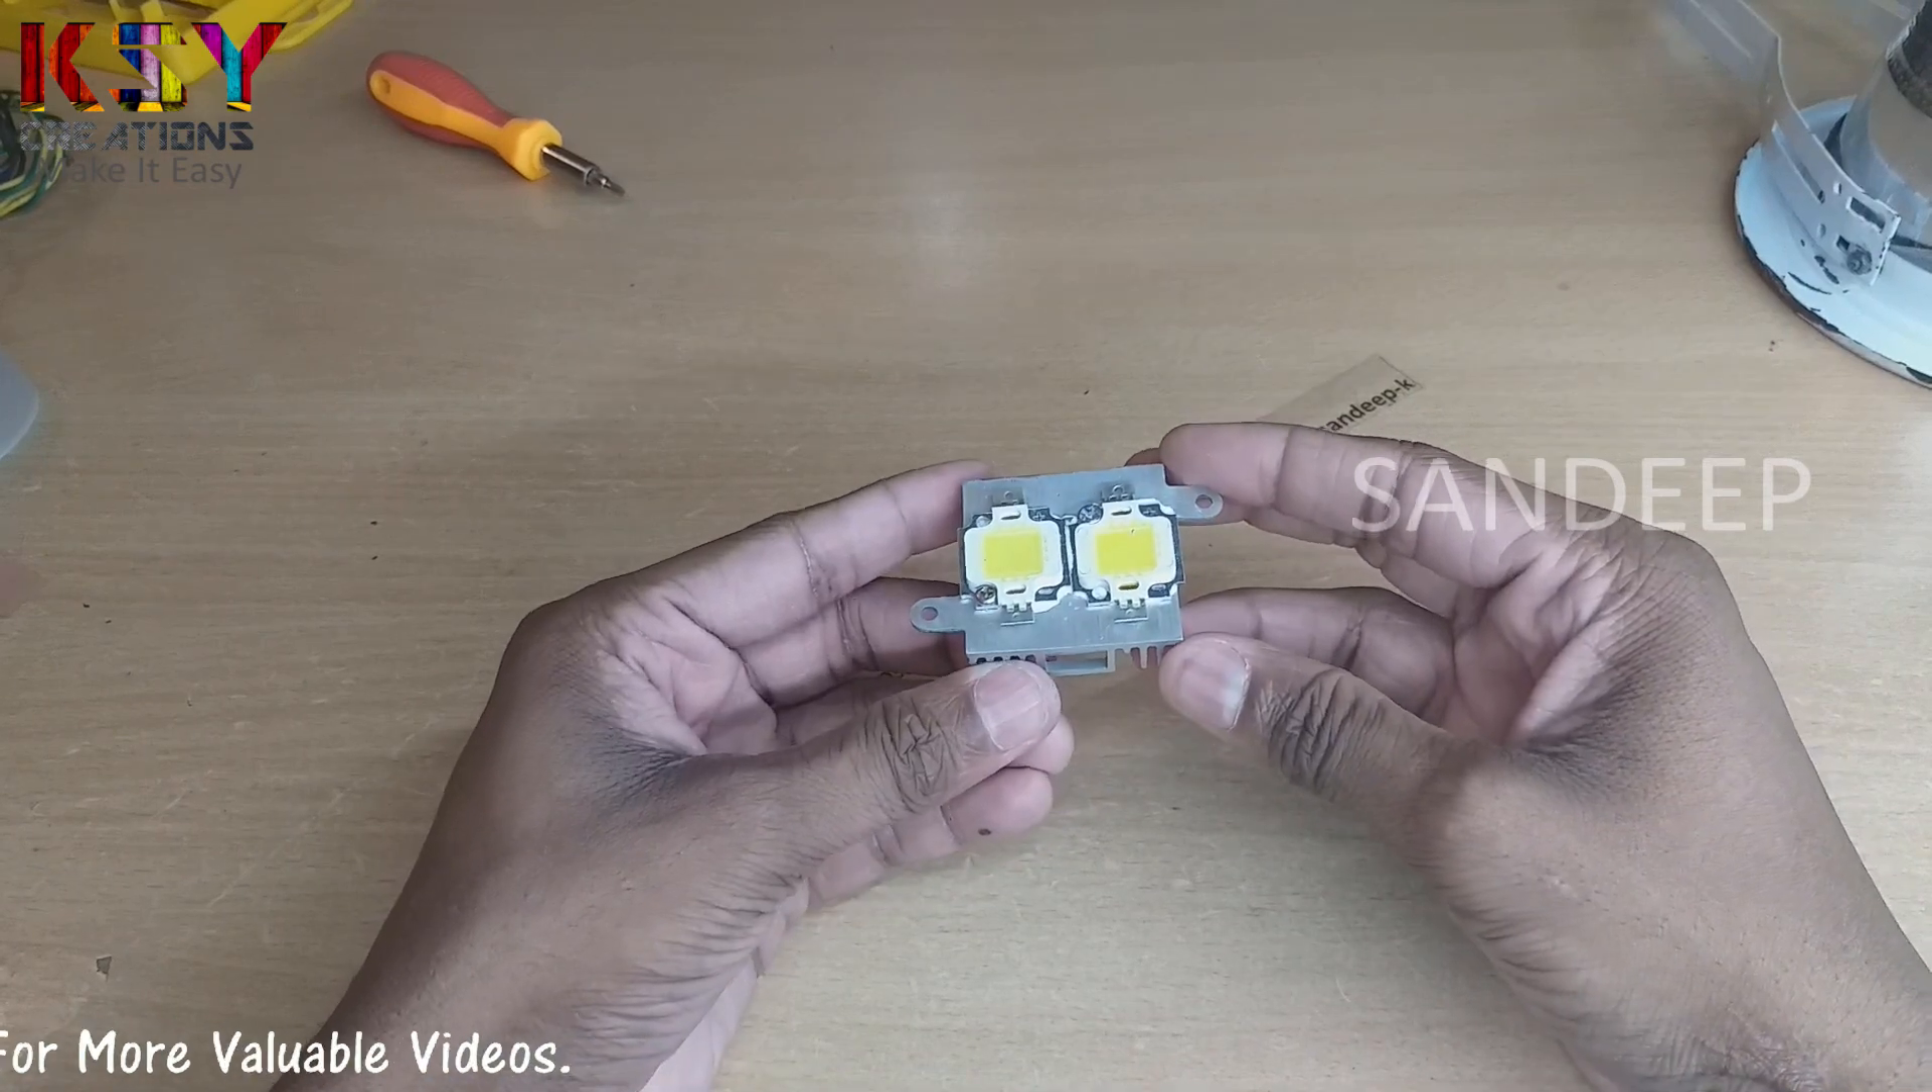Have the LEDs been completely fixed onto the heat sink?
Yes.